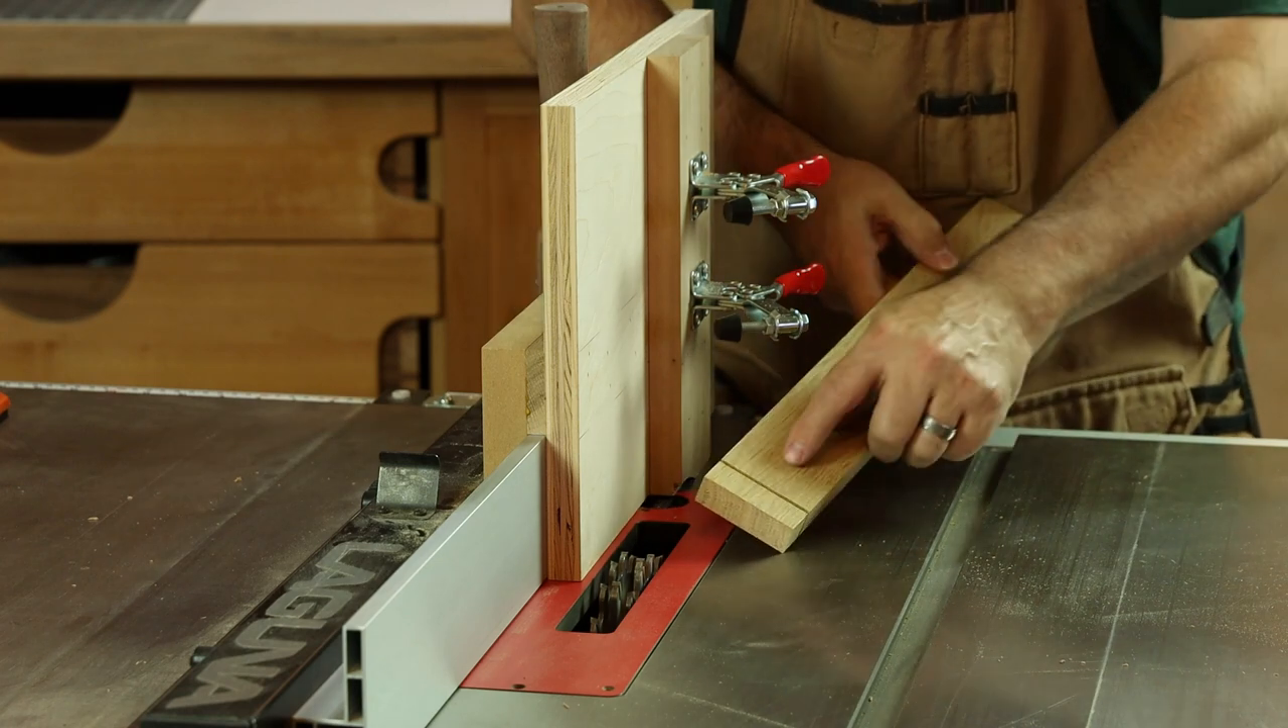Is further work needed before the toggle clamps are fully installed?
No.